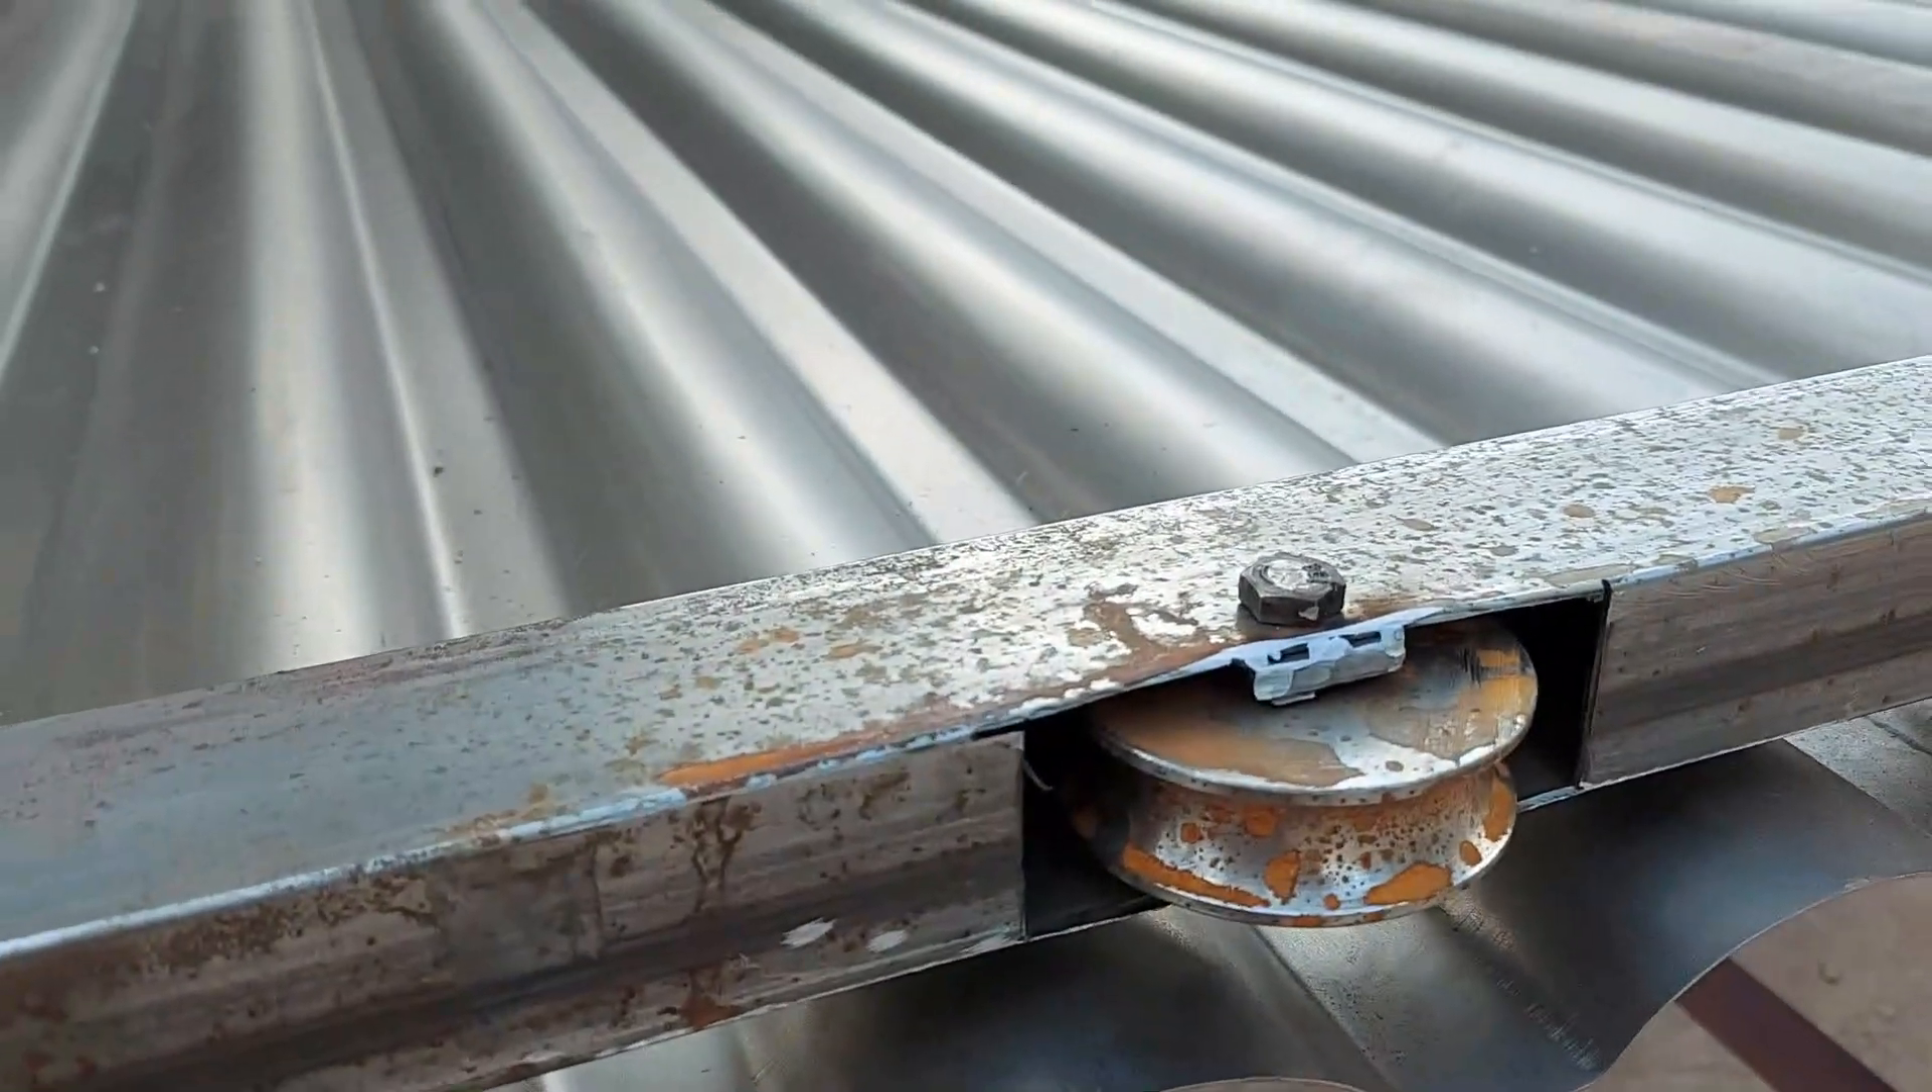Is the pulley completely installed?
Yes.